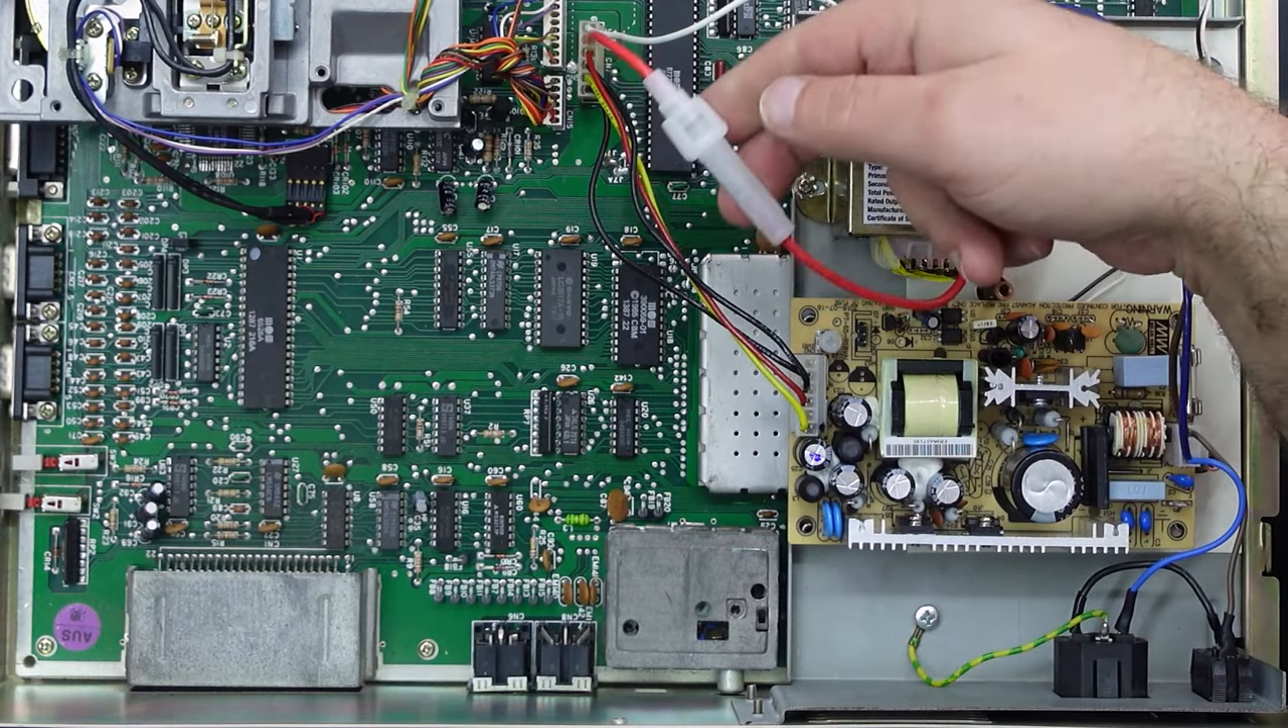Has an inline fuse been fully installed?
Yes.